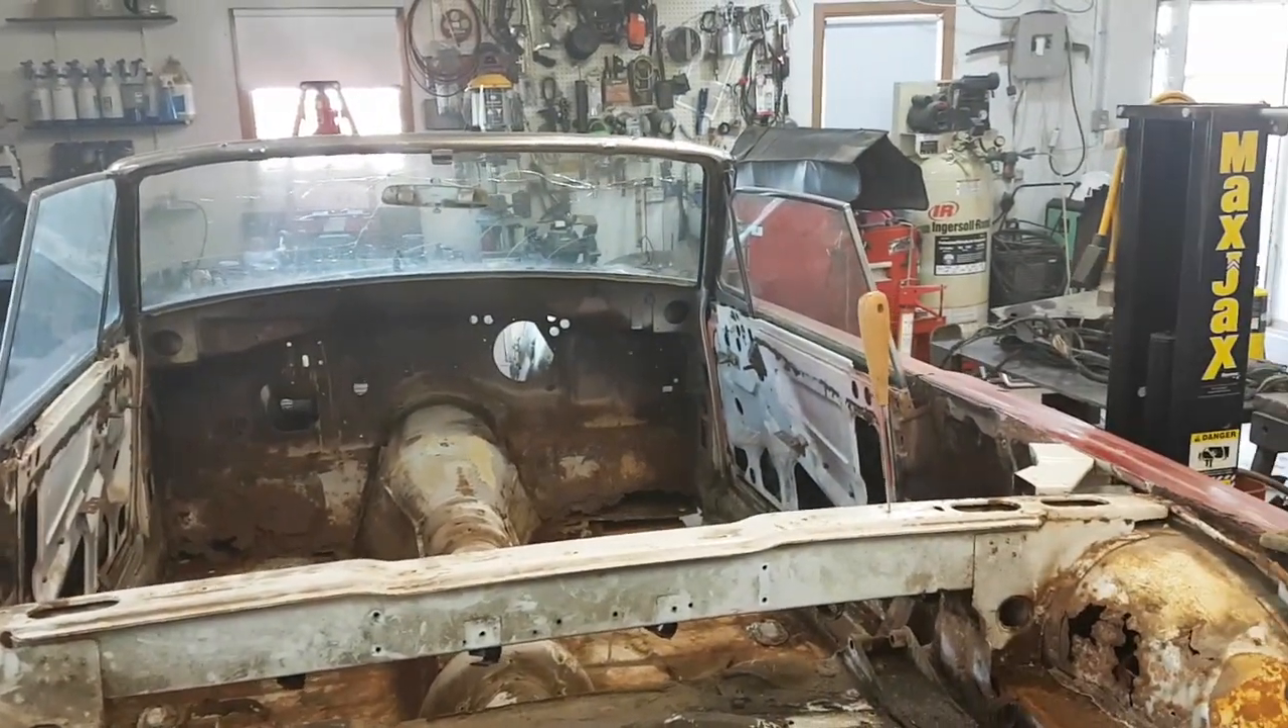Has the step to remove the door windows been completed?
No.